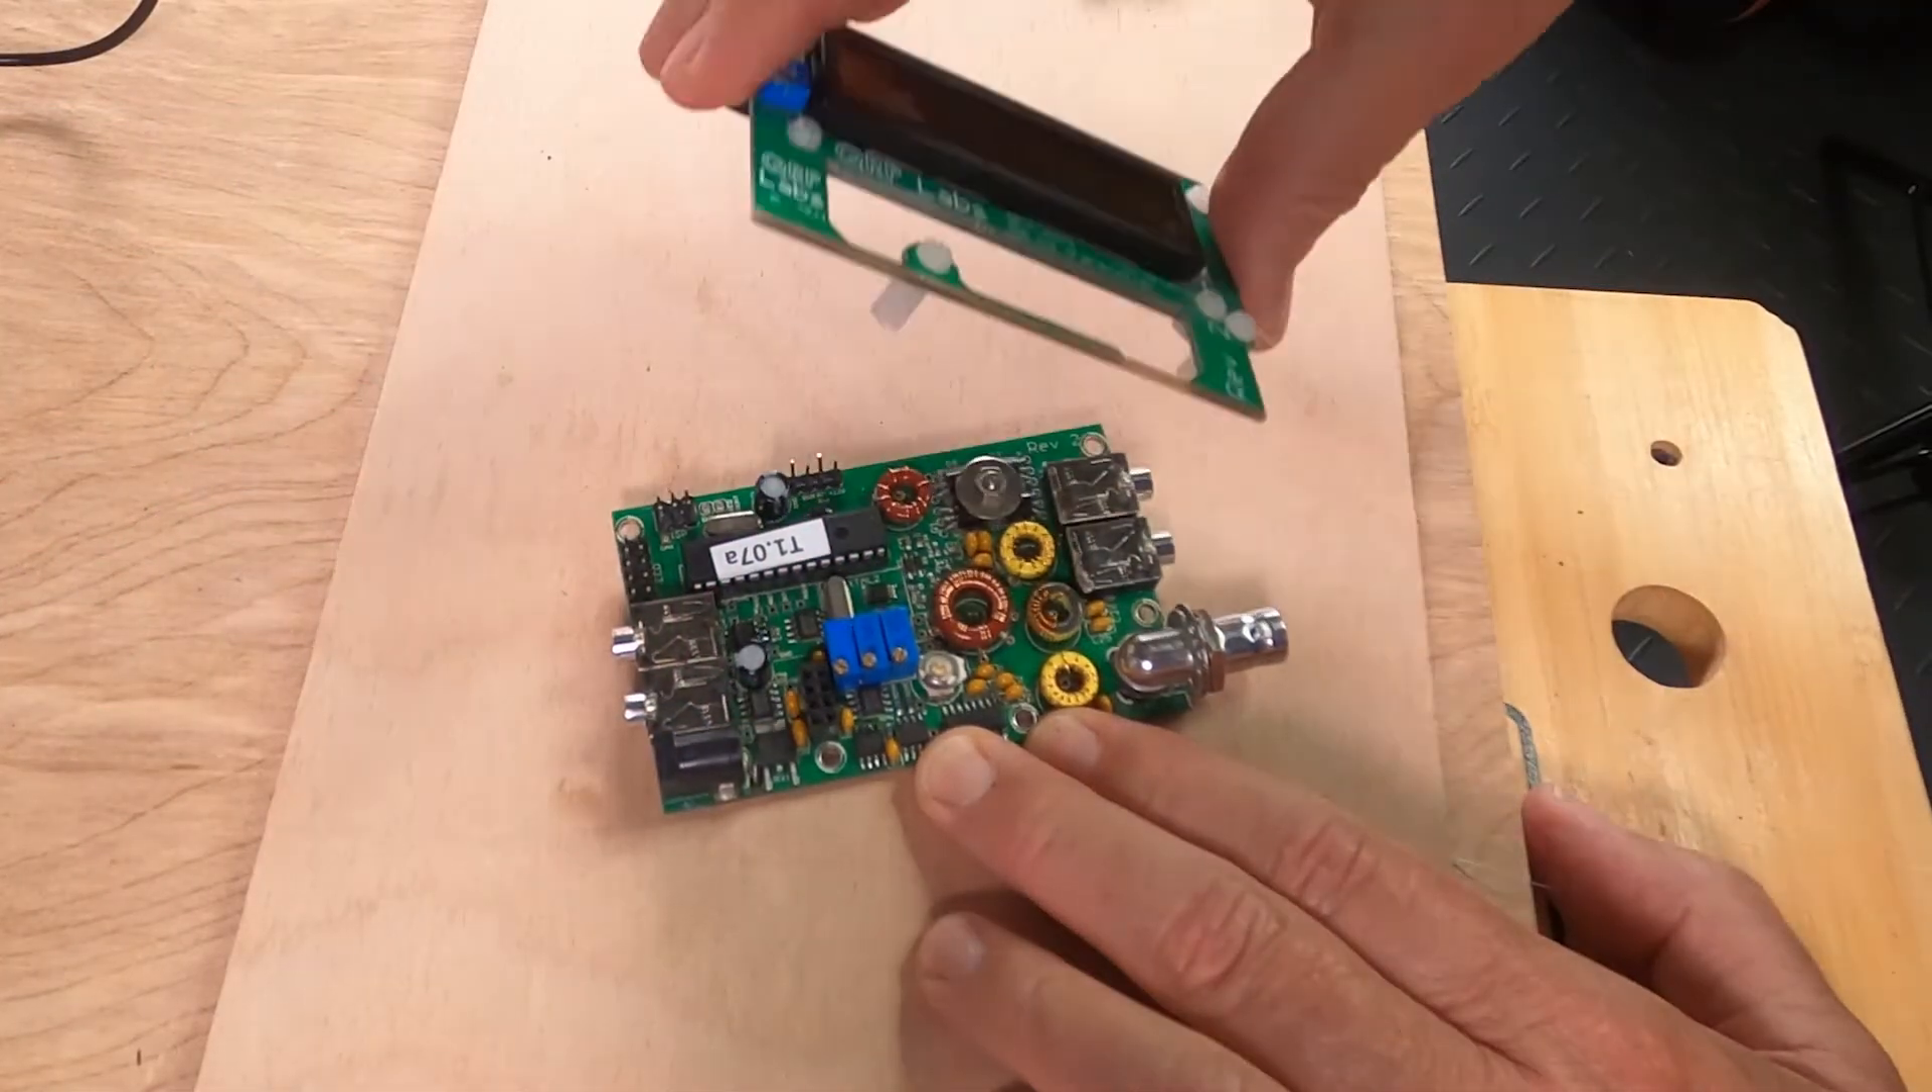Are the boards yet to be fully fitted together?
Yes.